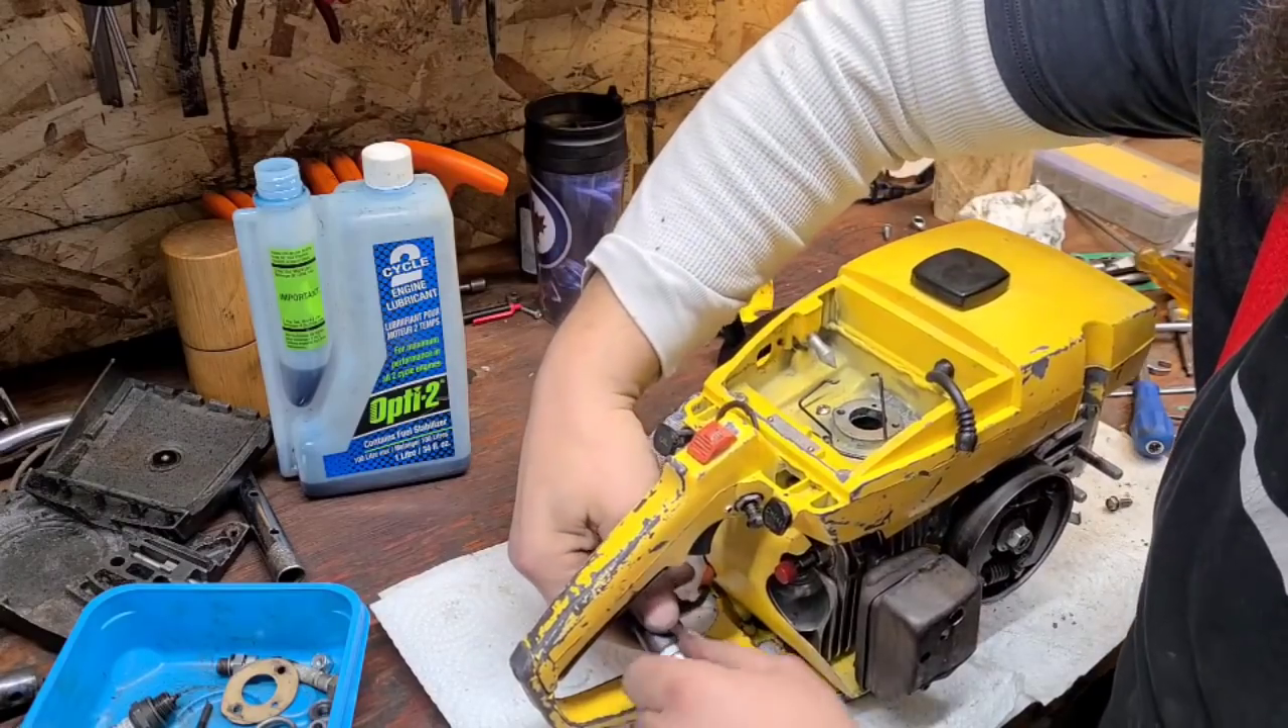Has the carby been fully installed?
No.